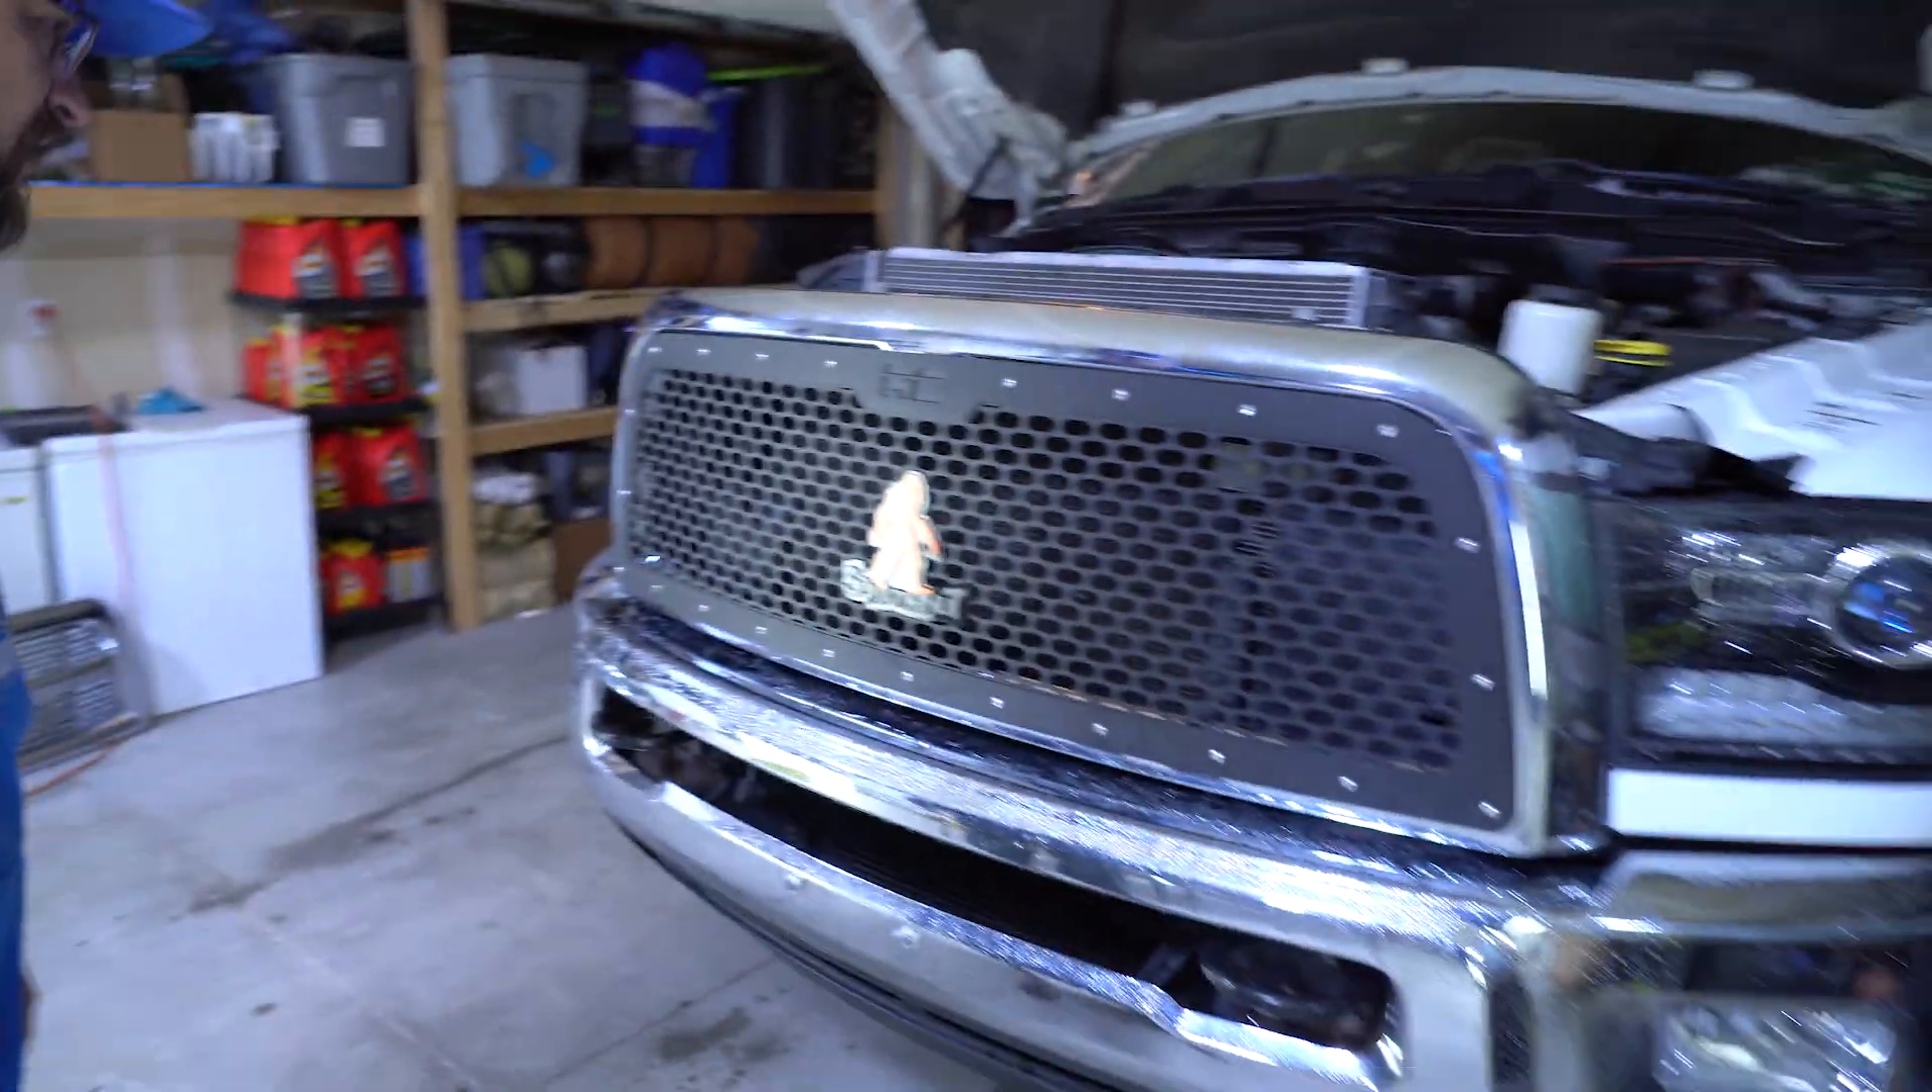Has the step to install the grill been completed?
Yes.